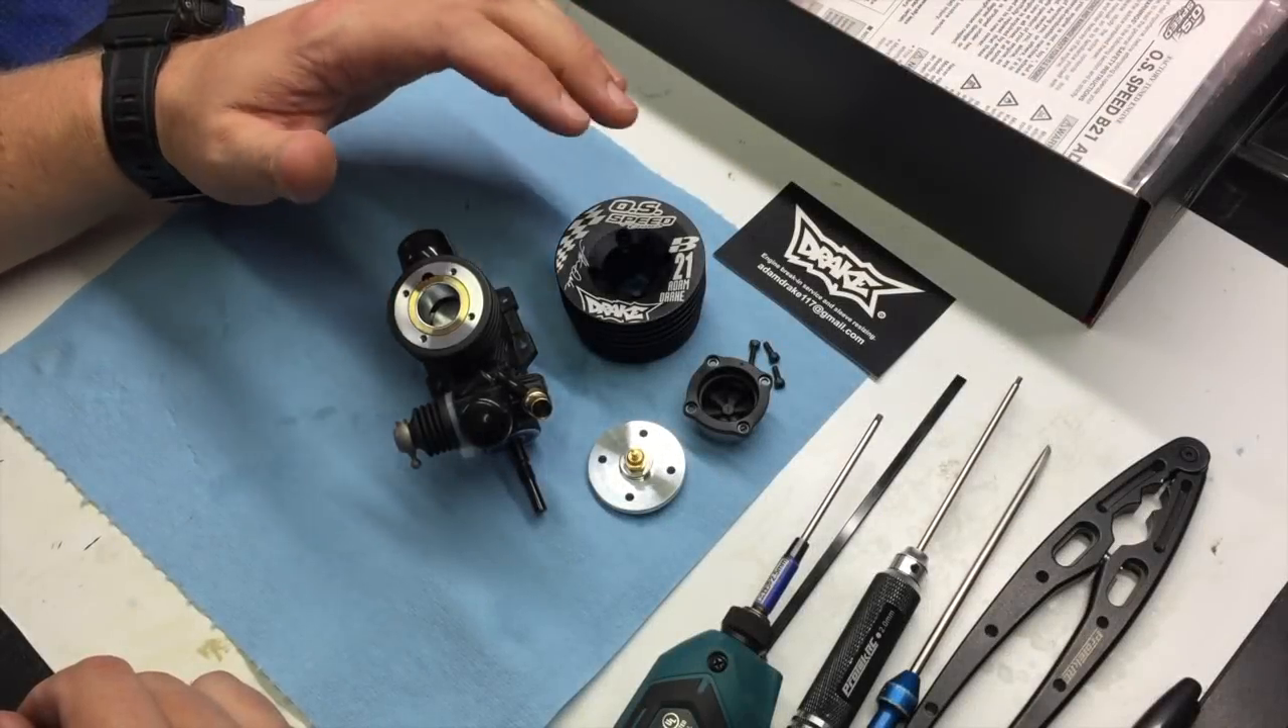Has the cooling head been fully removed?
Yes.